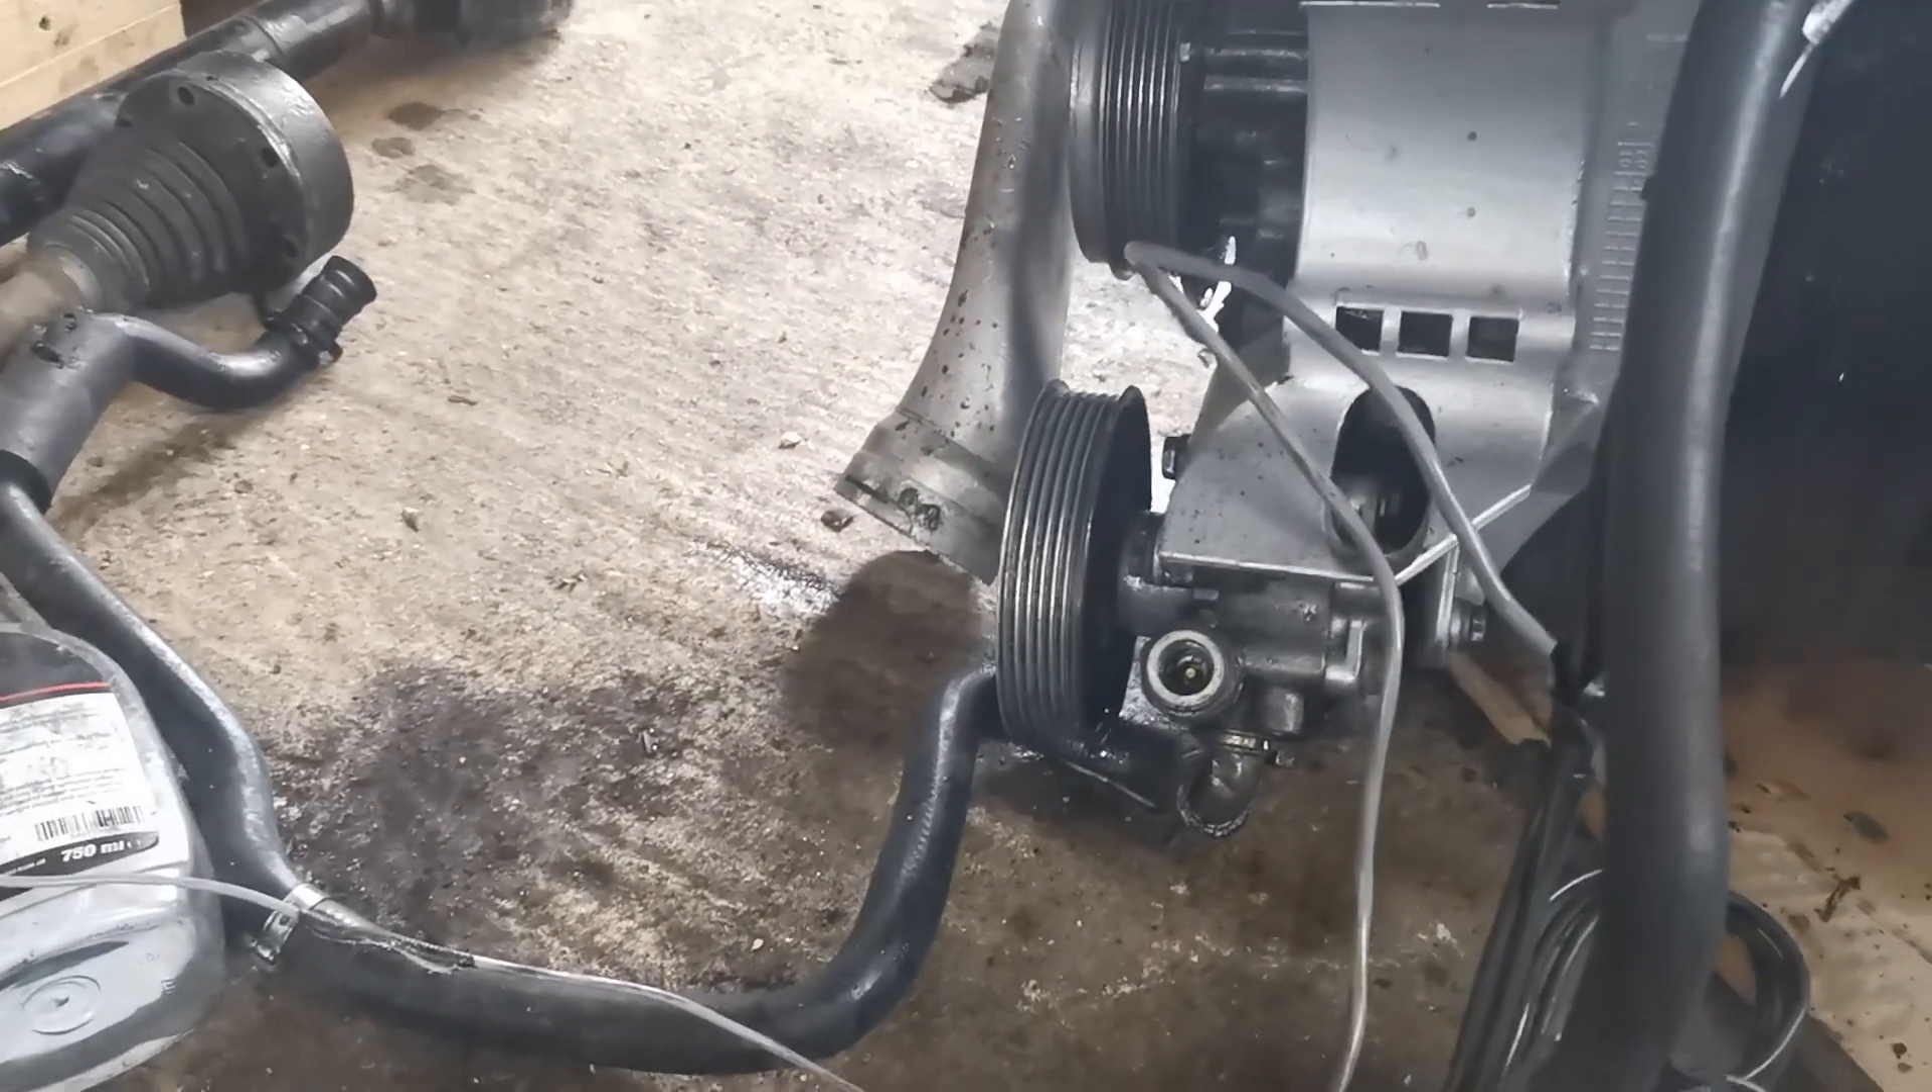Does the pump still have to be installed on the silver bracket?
No.